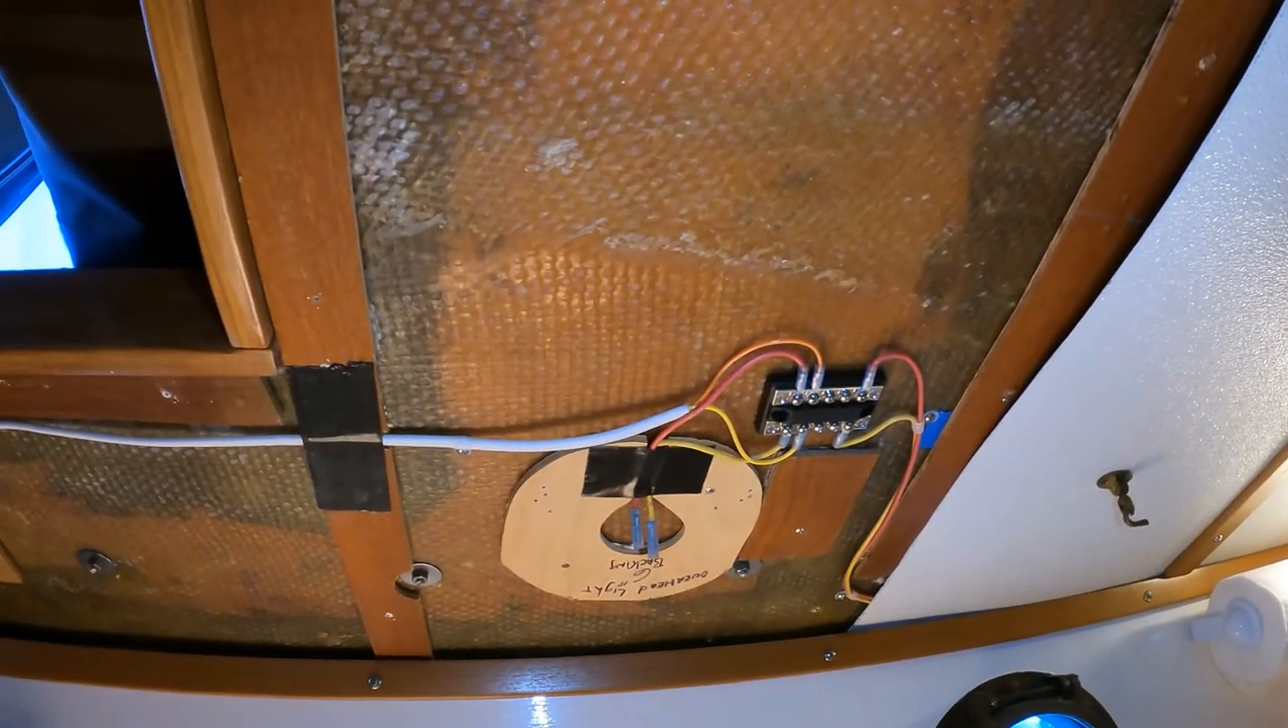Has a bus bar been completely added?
Yes.